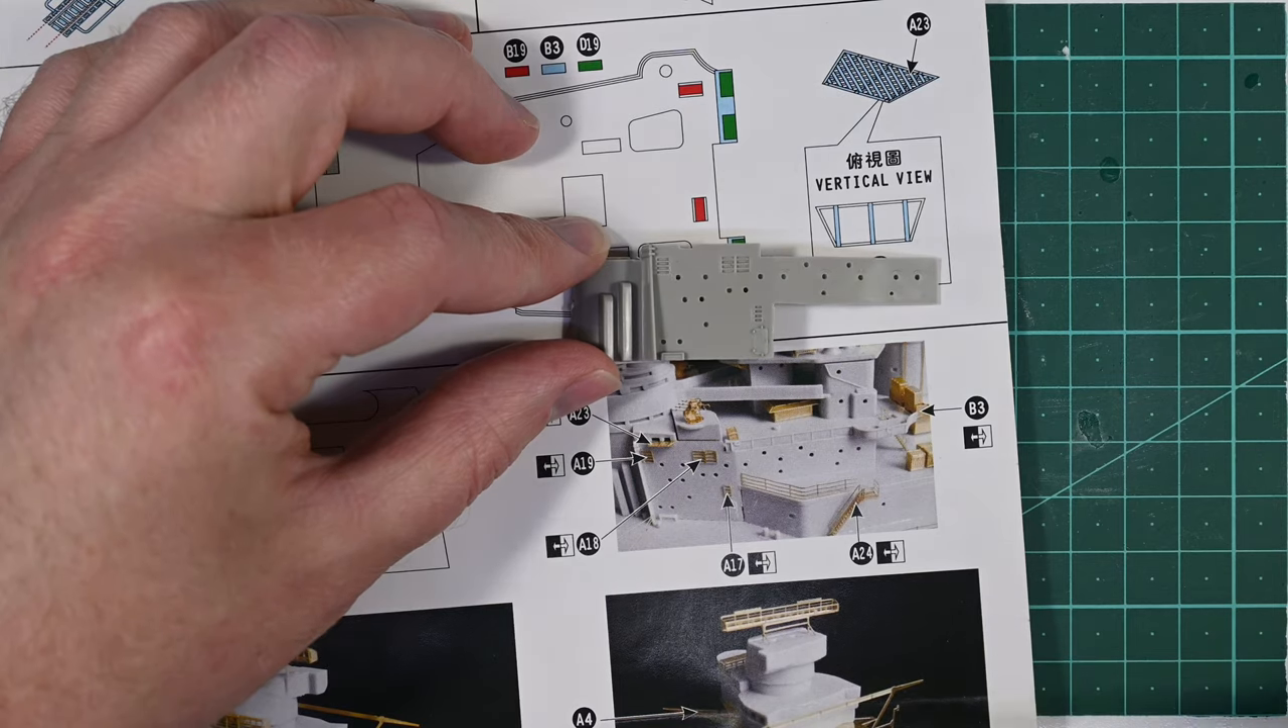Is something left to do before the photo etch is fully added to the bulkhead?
Yes.